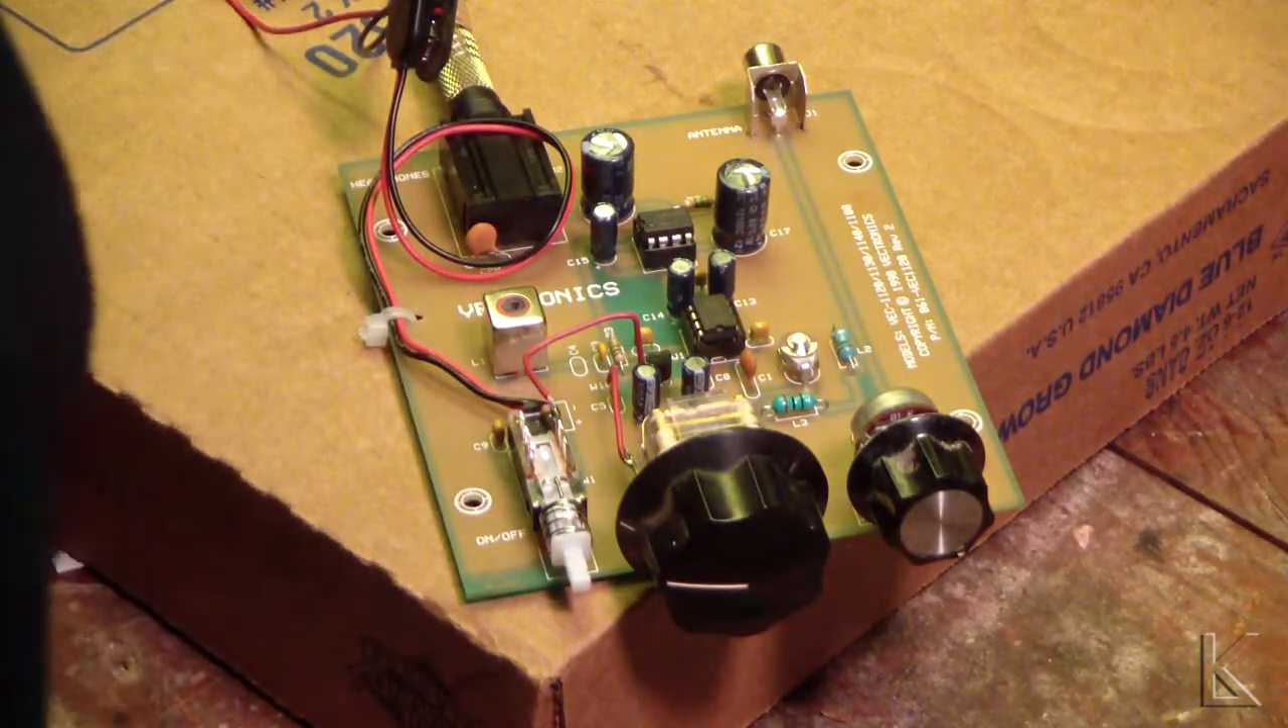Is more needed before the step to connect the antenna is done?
Yes.